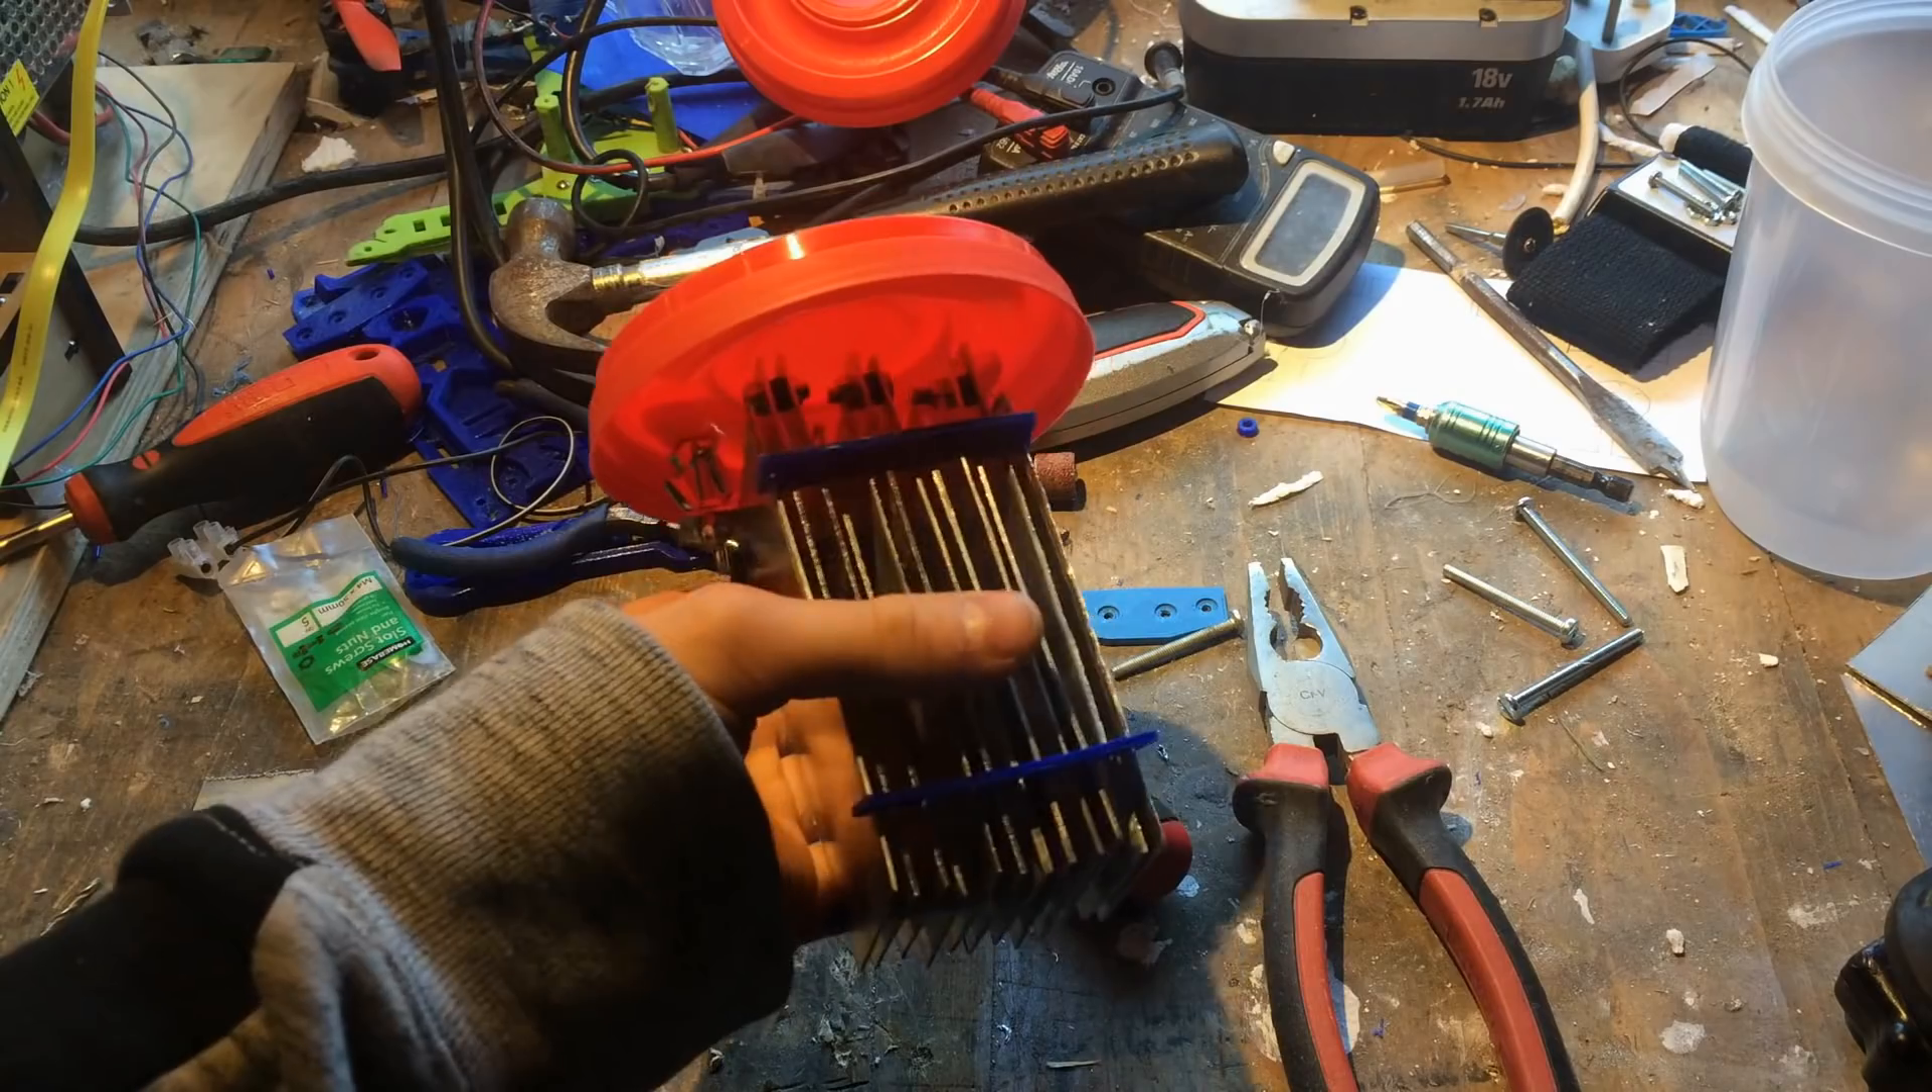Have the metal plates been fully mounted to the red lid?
Yes.